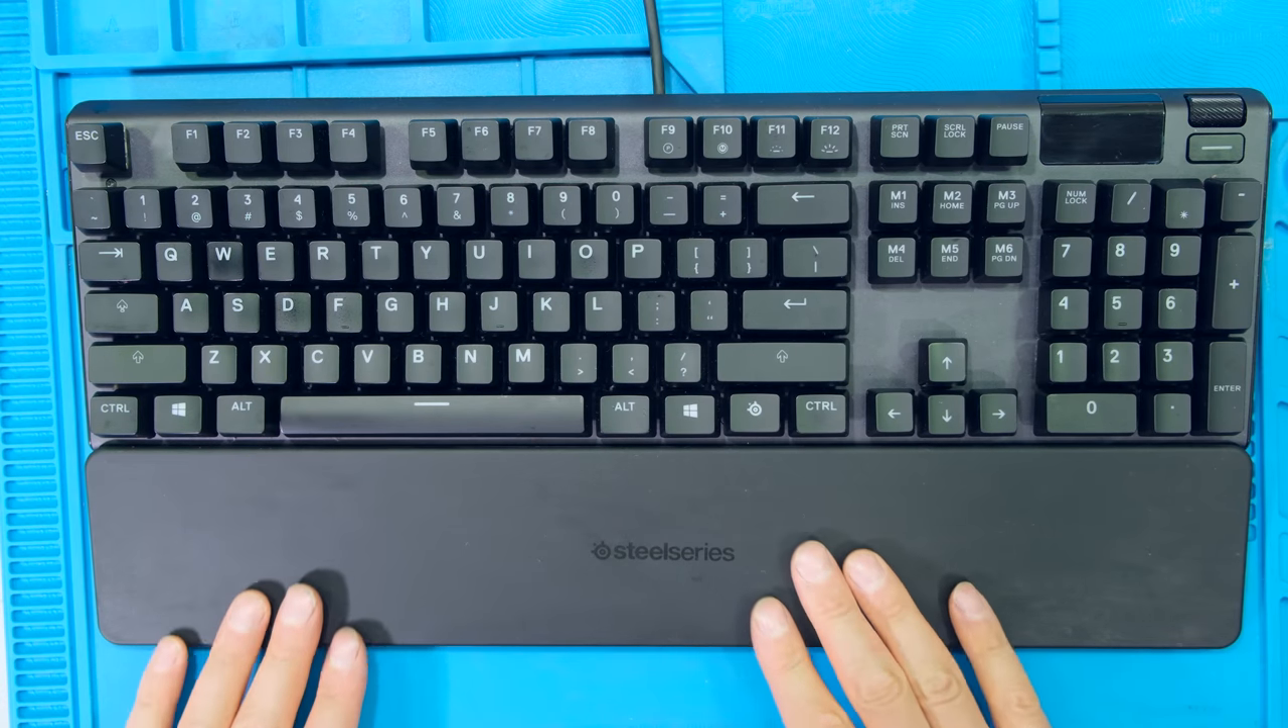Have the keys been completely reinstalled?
Yes.